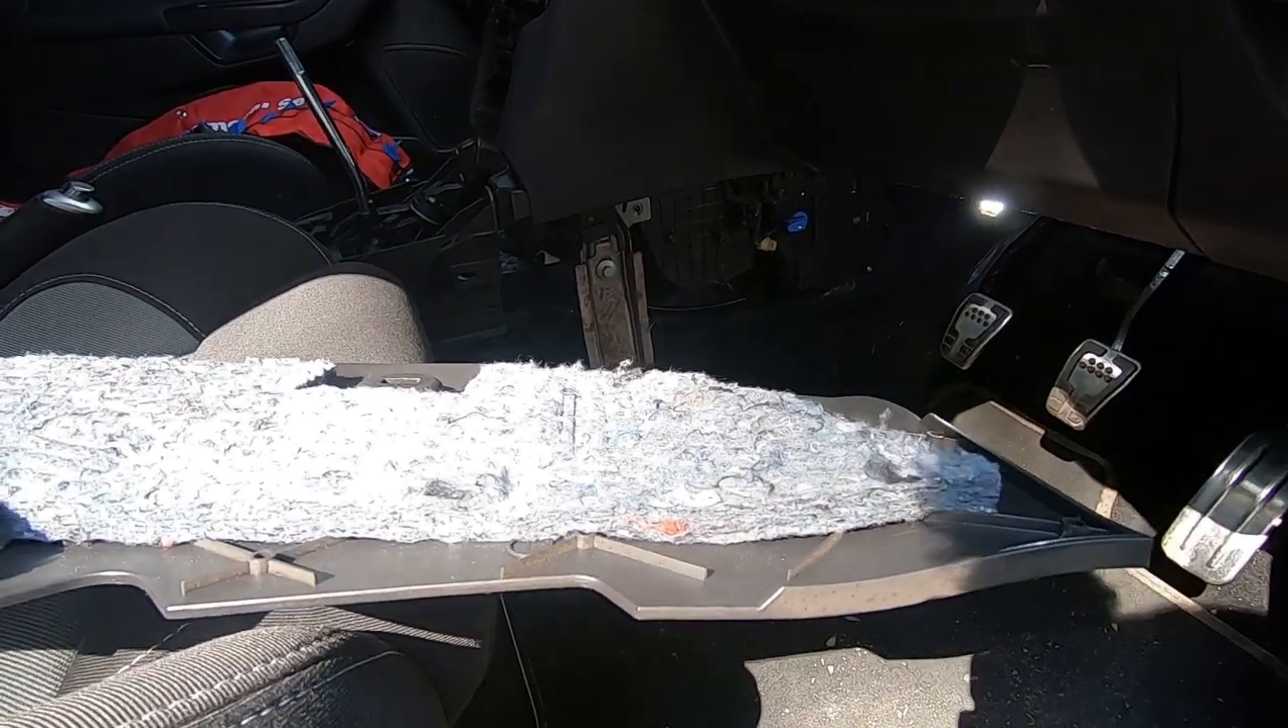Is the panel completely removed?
Yes.